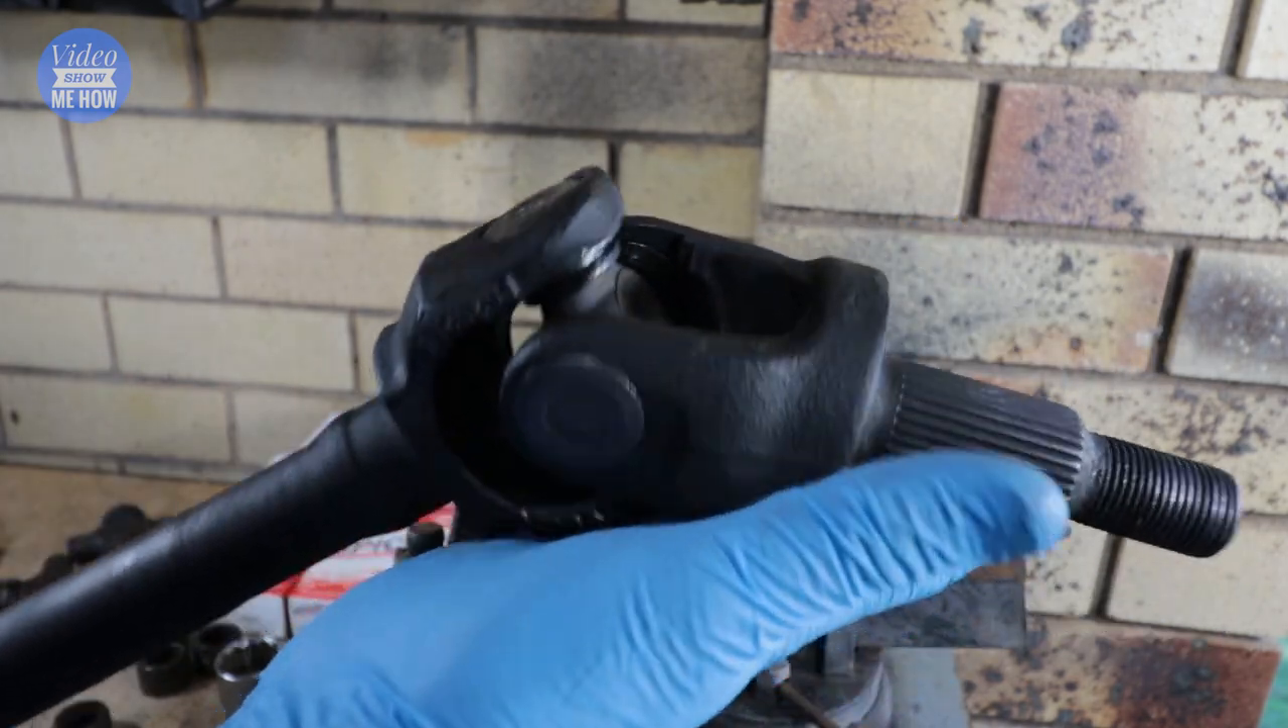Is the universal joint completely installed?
Yes.